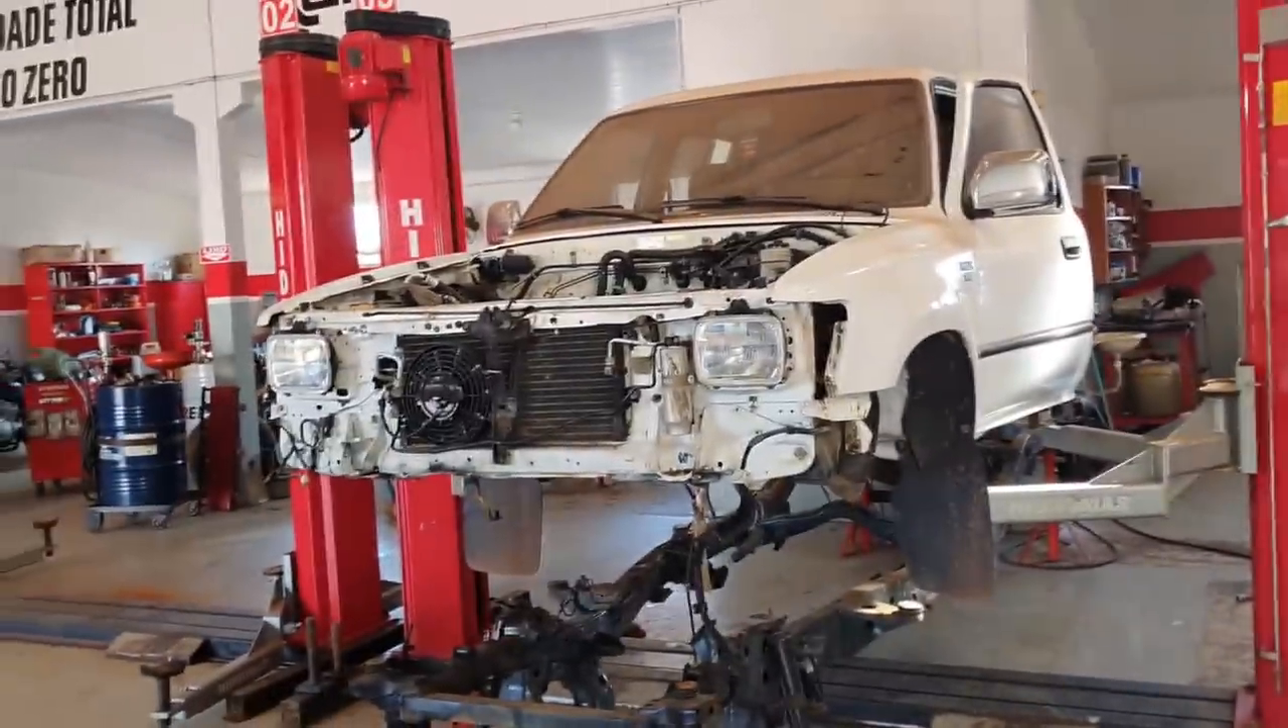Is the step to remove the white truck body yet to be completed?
No.